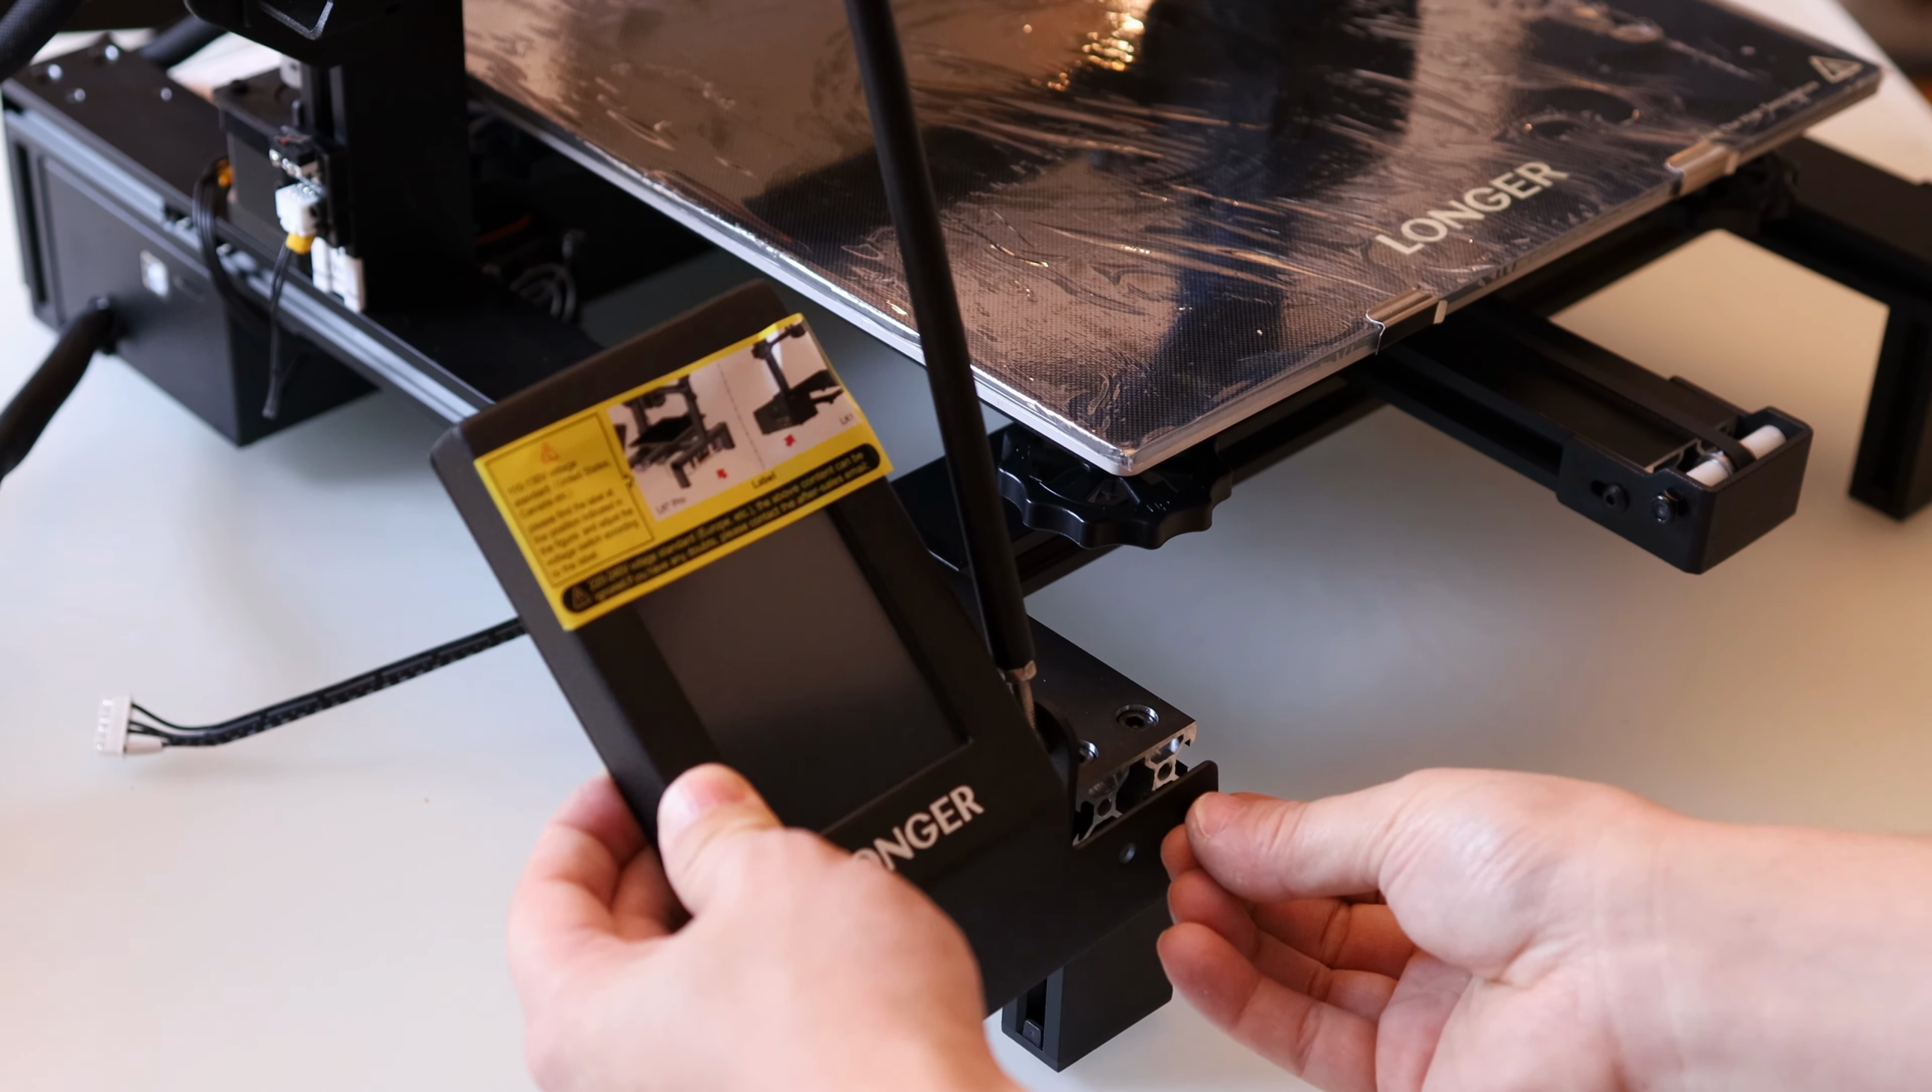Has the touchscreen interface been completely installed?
No.